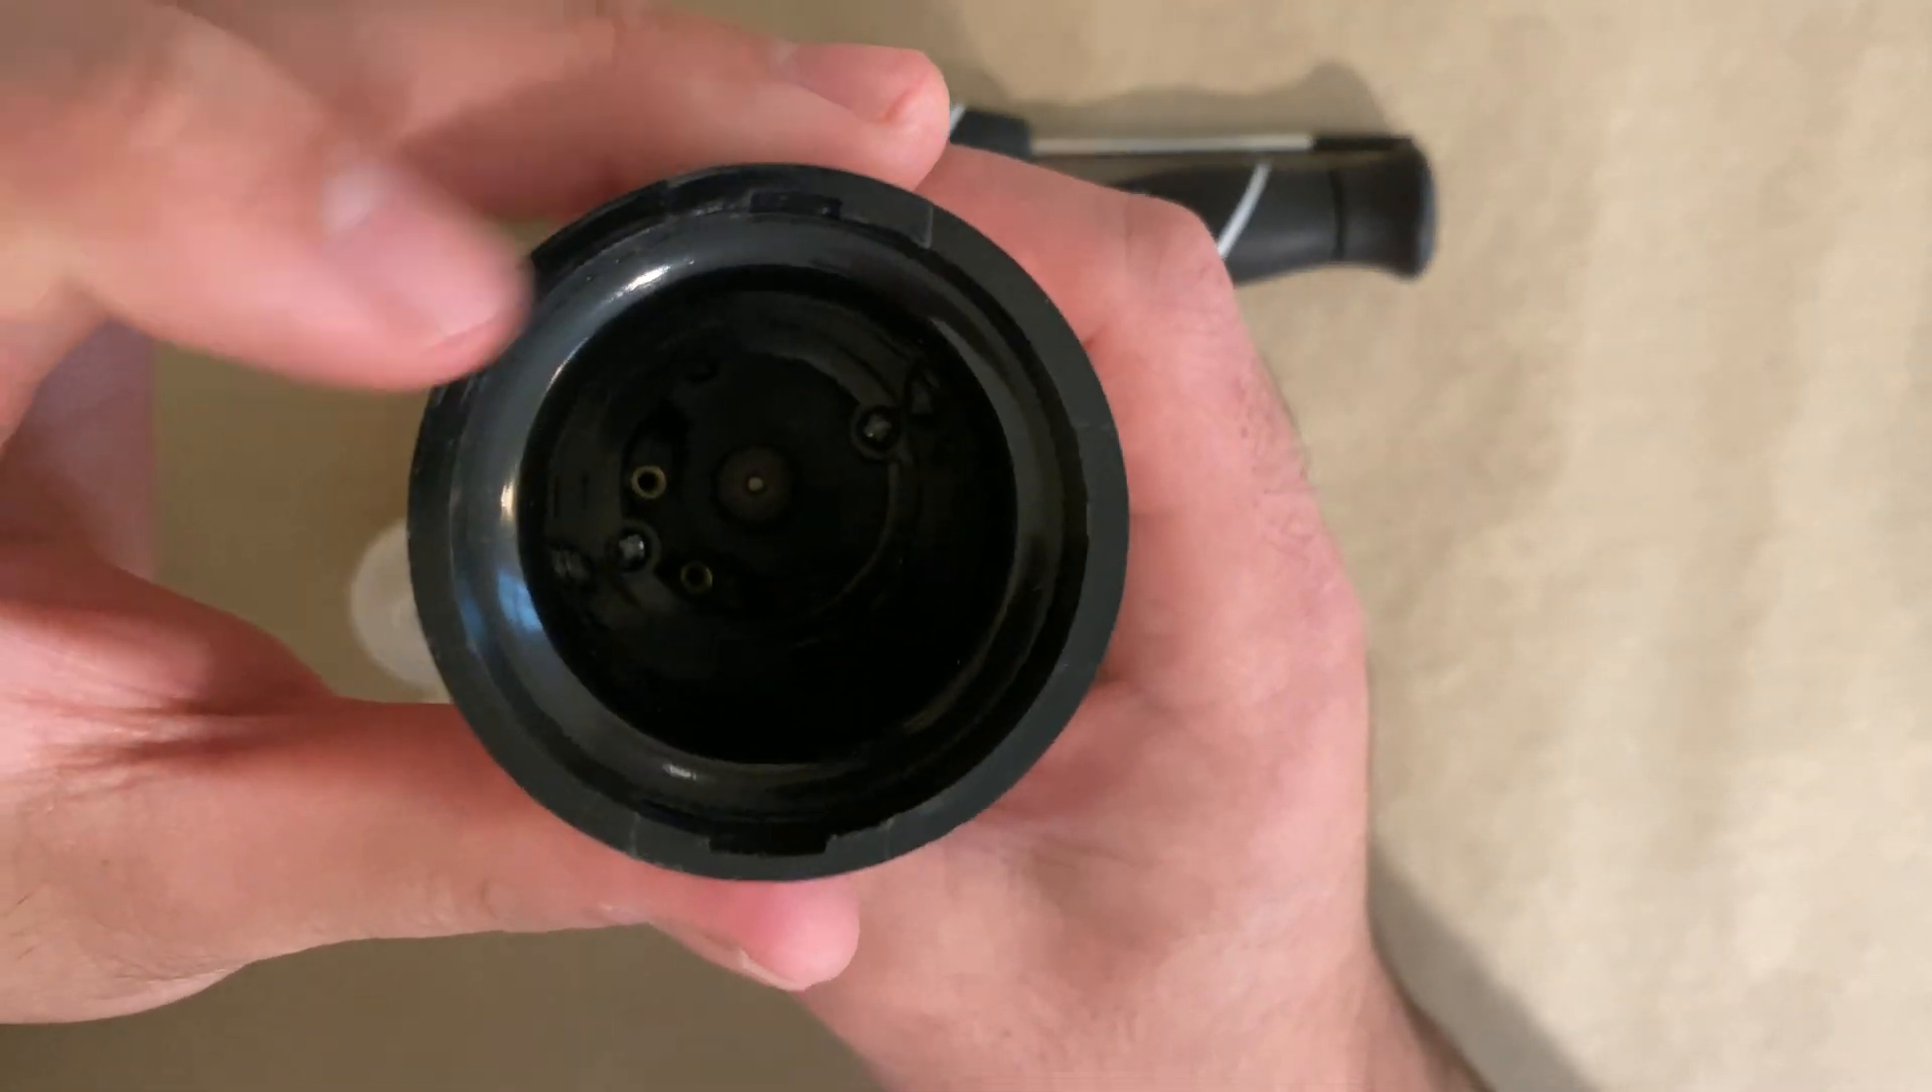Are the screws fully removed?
No.